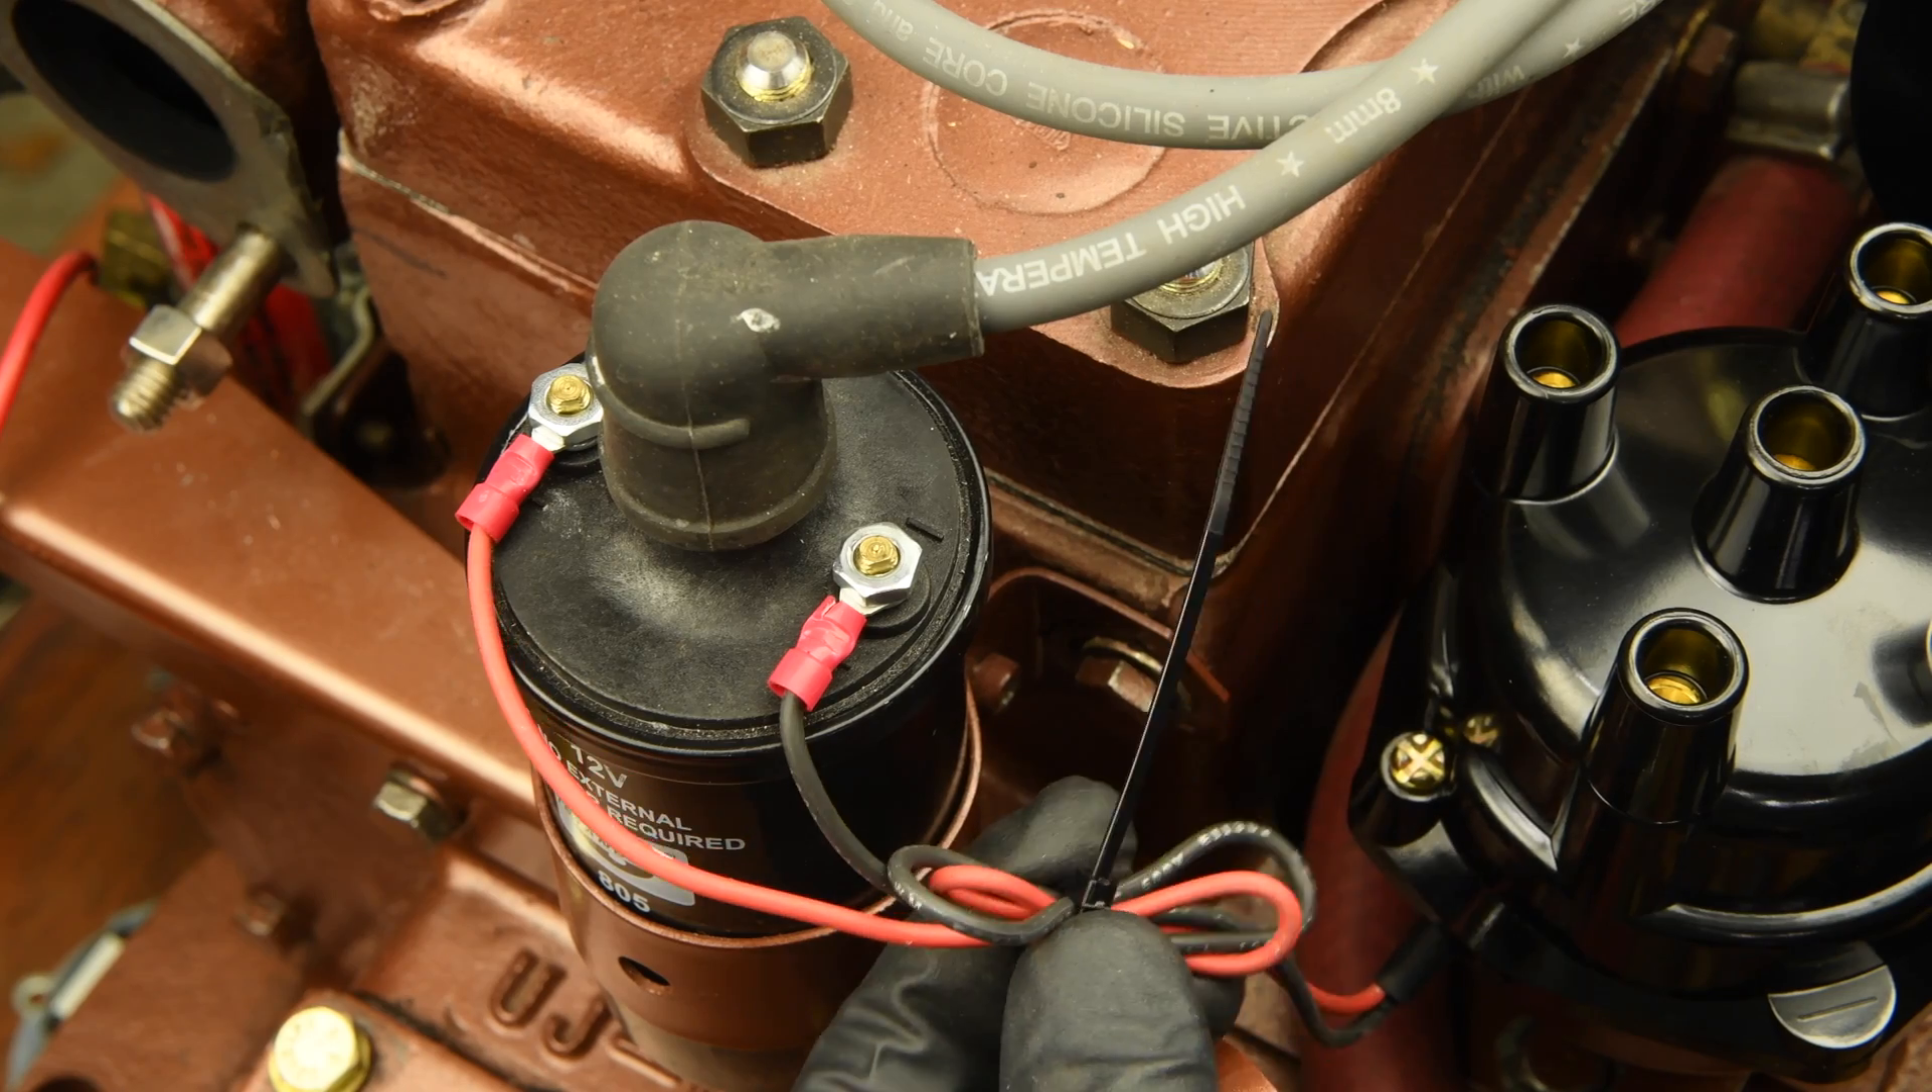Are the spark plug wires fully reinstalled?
No.